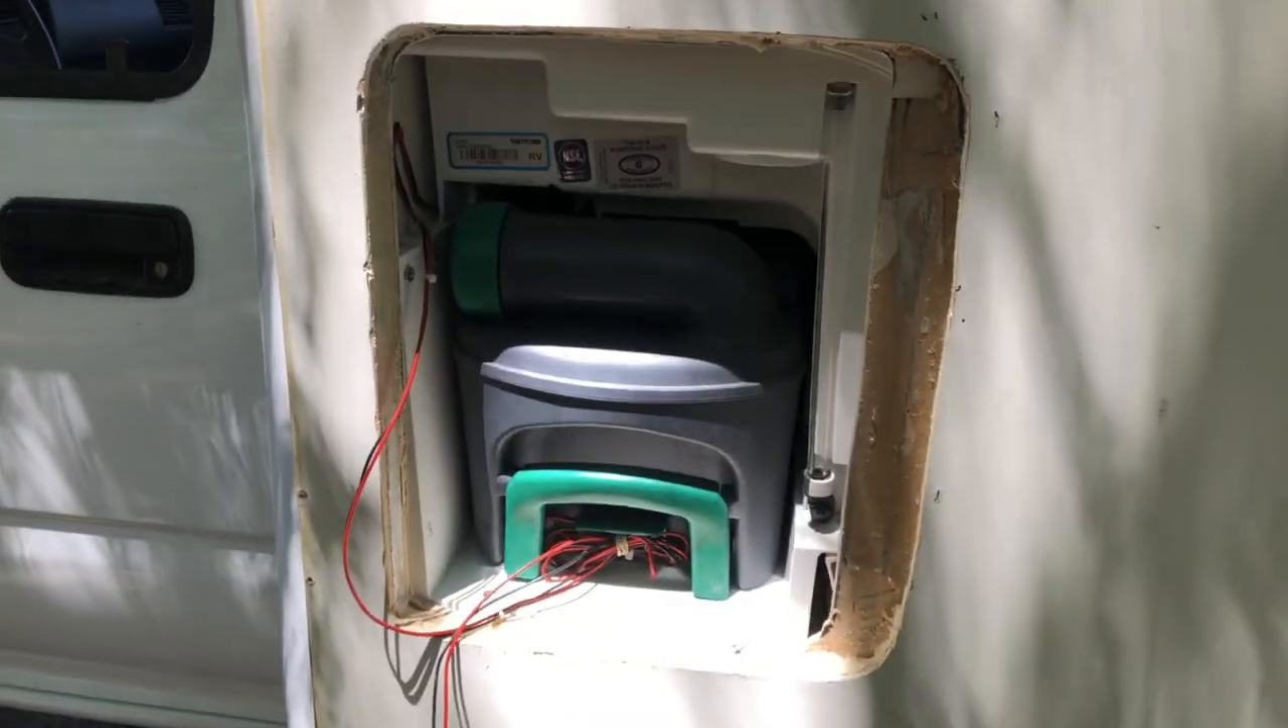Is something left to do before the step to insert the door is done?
Yes.